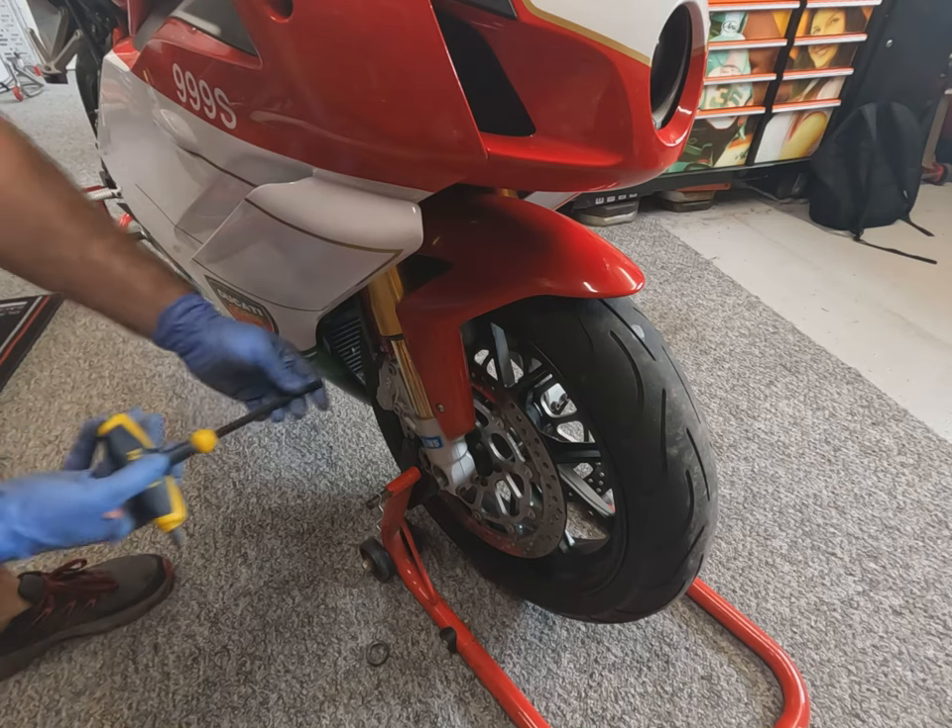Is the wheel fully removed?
No.